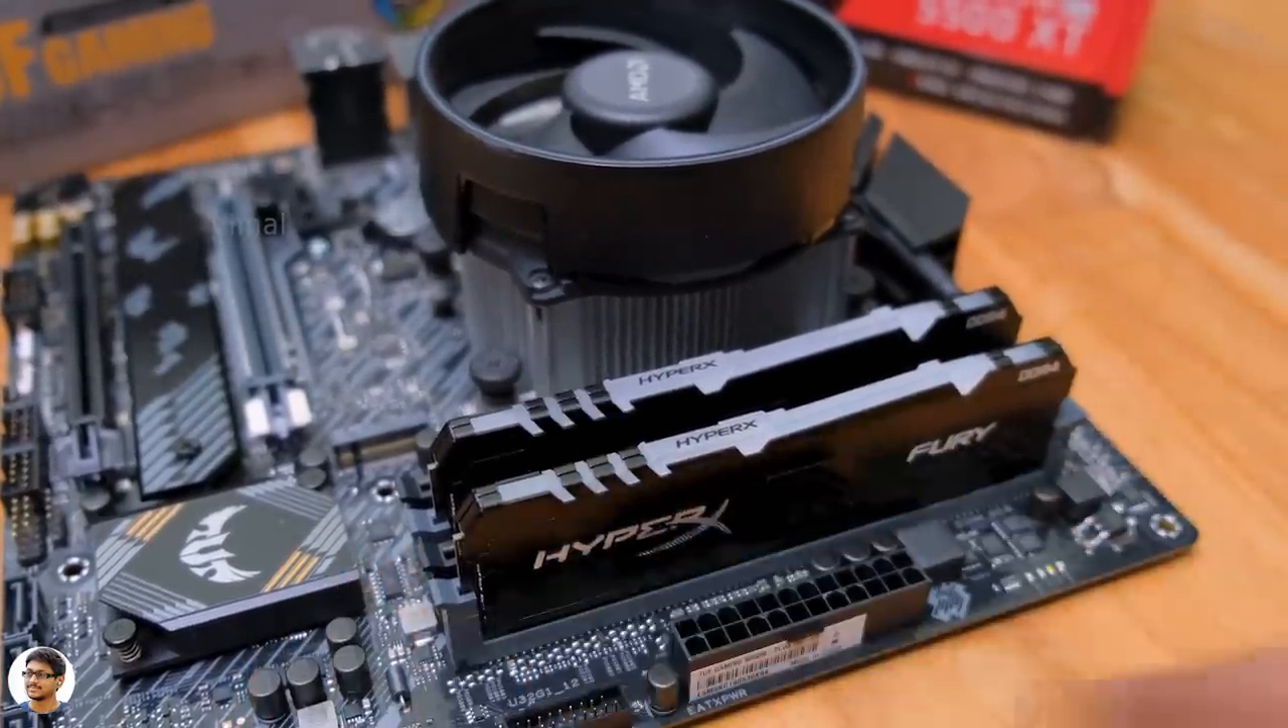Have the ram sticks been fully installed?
Yes.